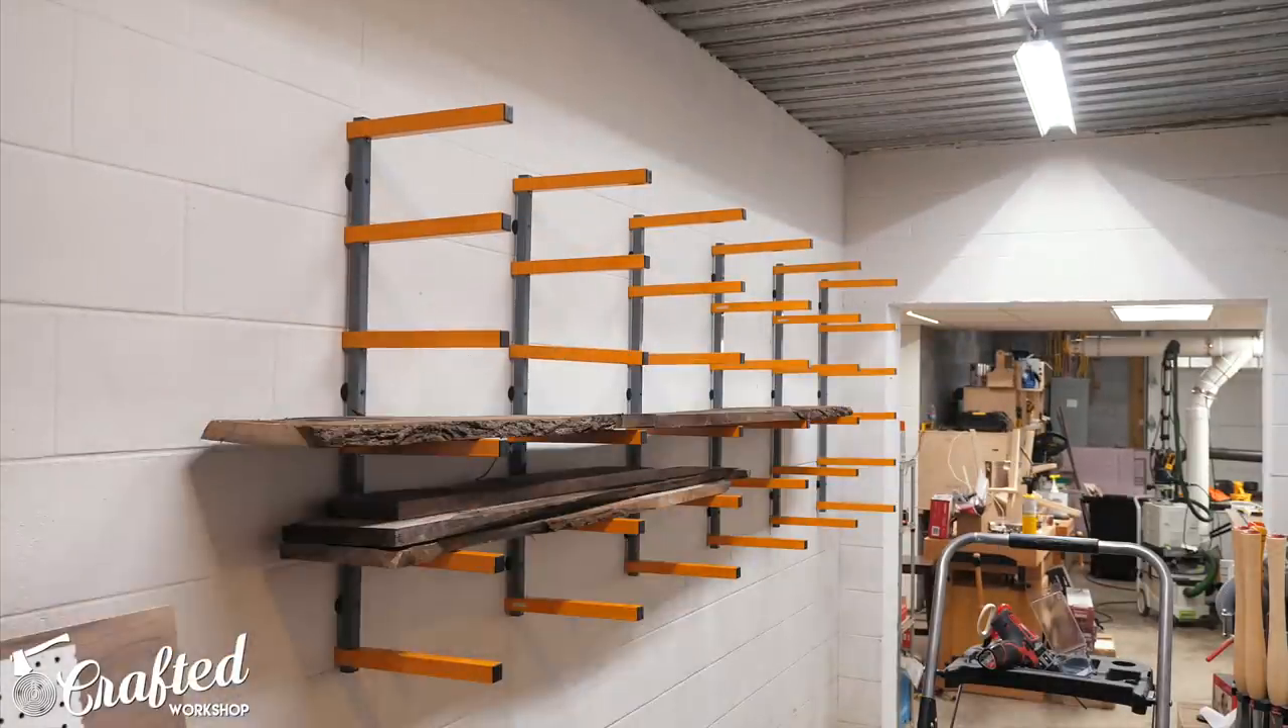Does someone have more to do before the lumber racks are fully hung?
No.